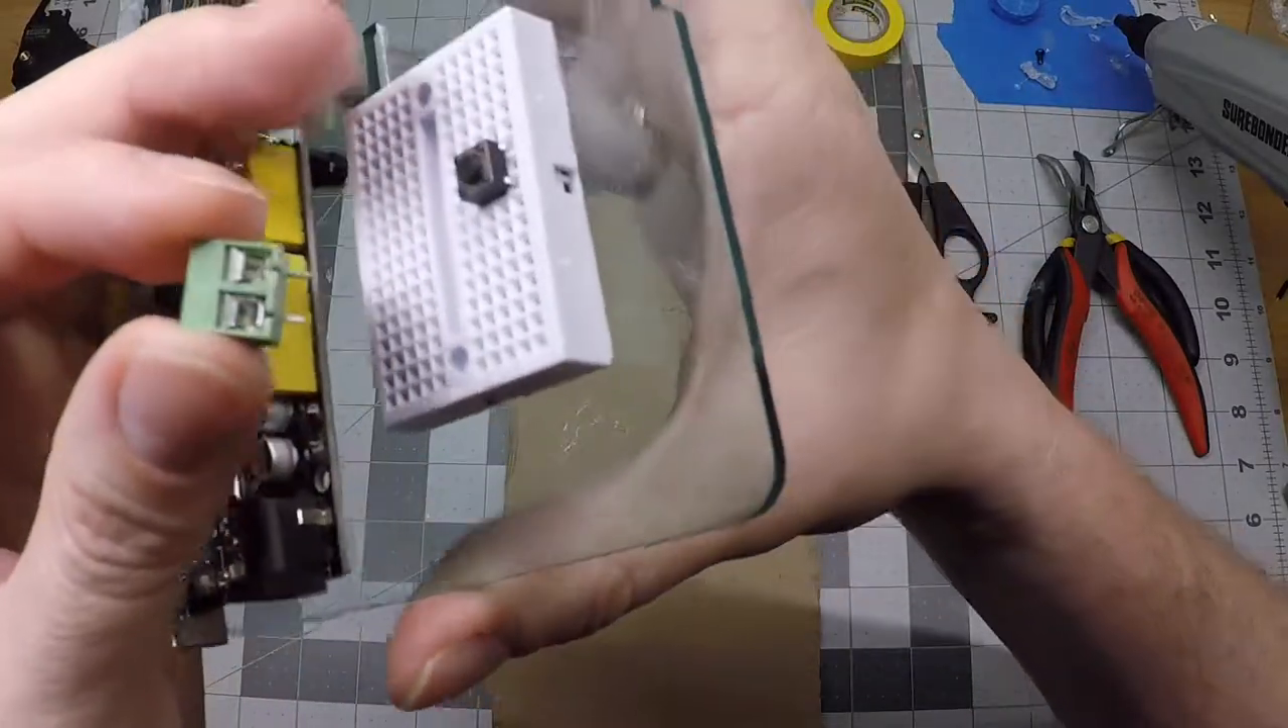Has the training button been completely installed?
Yes.